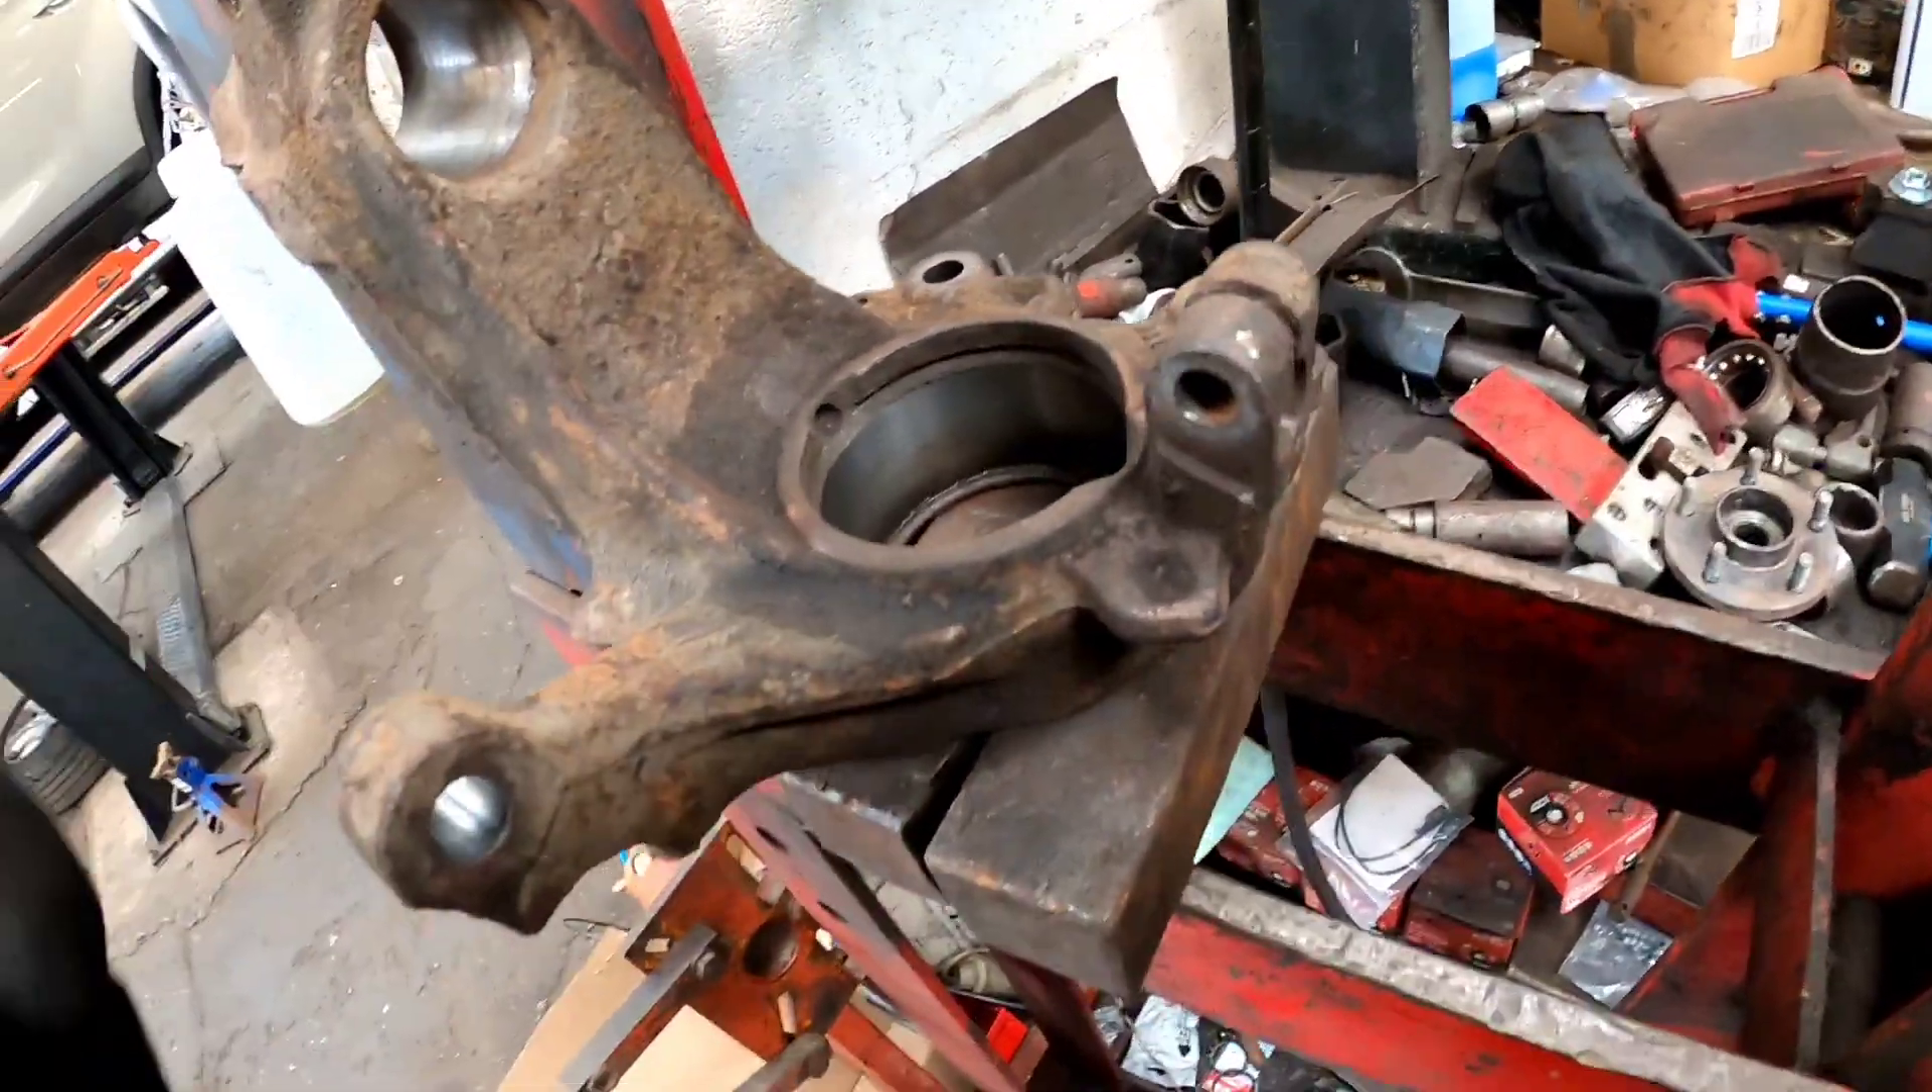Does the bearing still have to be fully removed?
No.